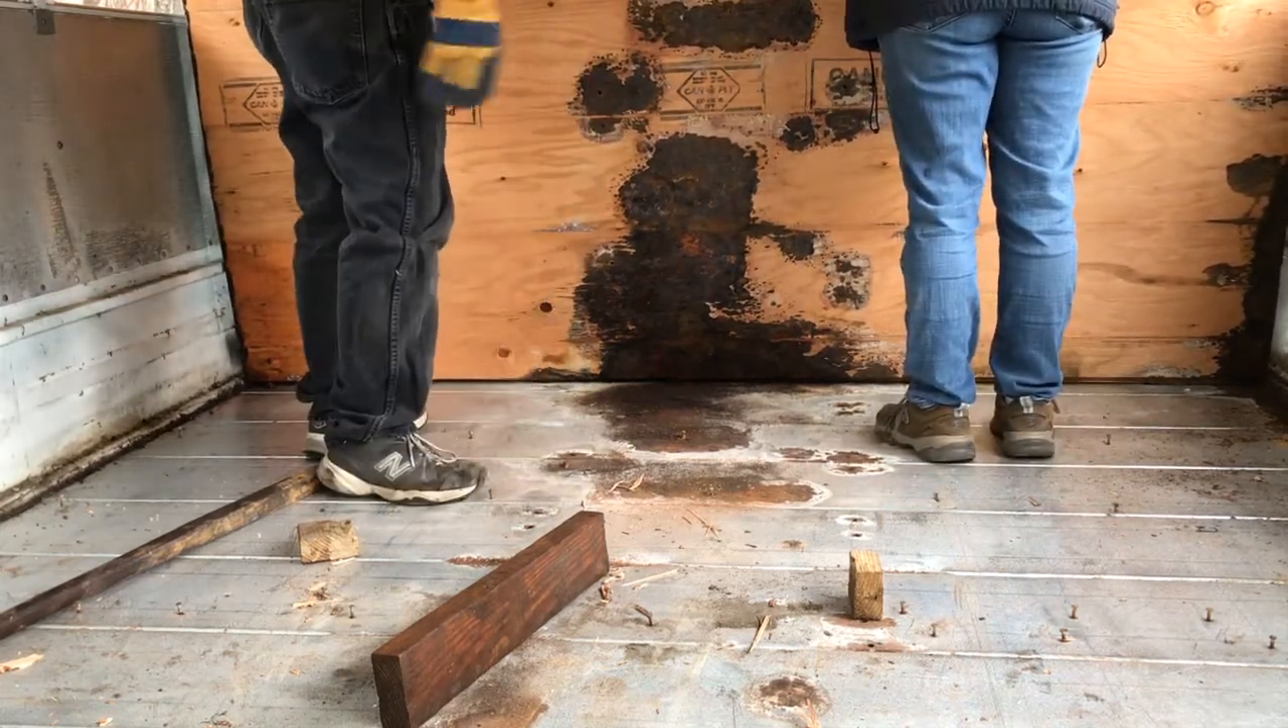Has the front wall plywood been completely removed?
No.